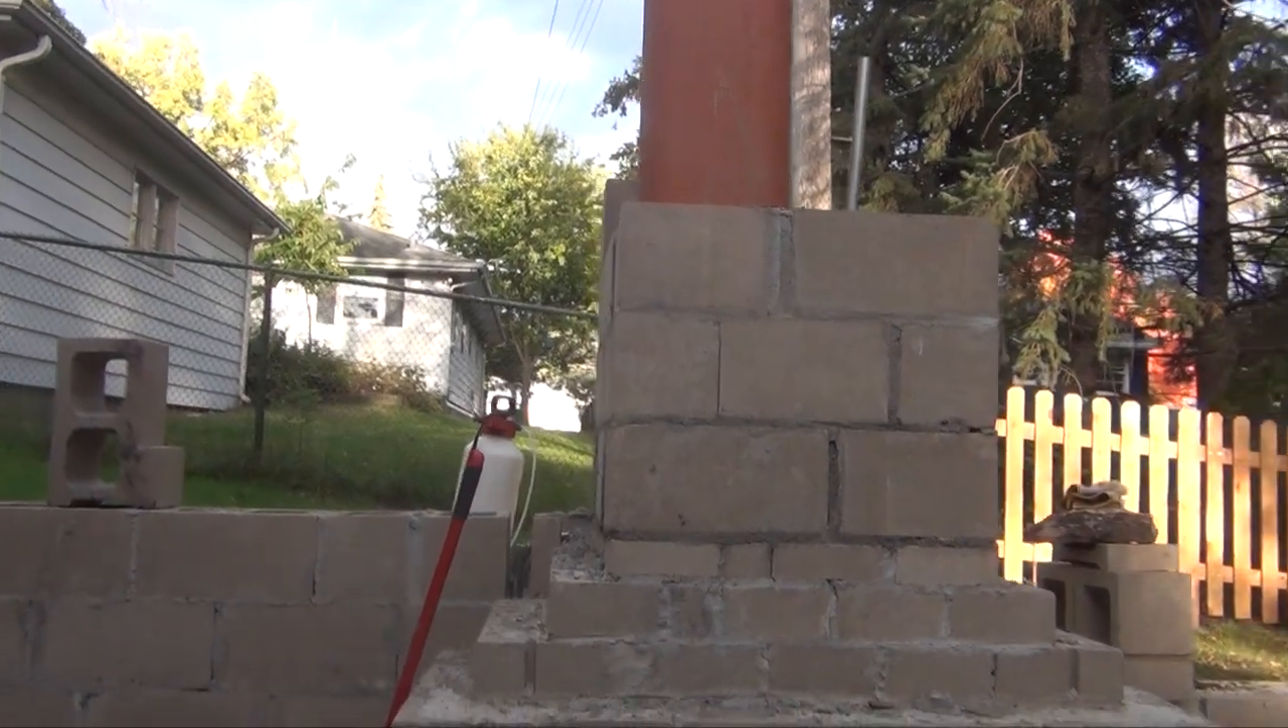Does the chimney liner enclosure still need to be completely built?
Yes.